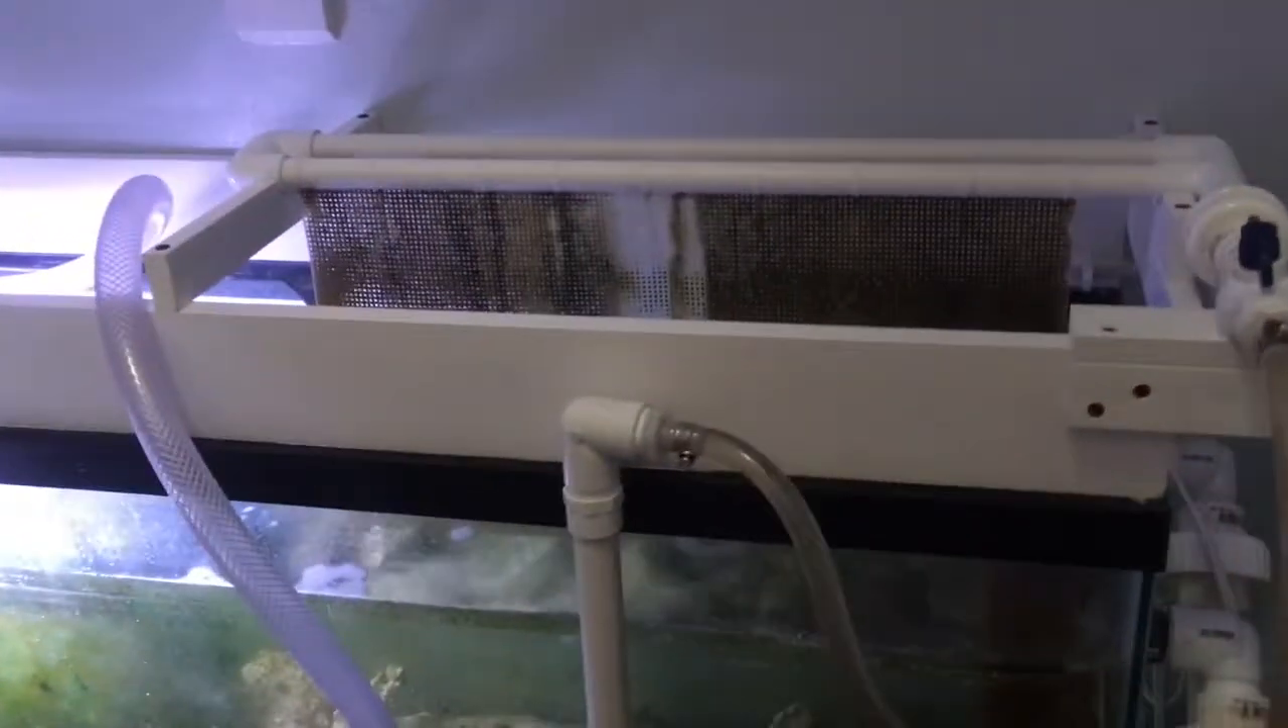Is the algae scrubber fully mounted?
Yes.